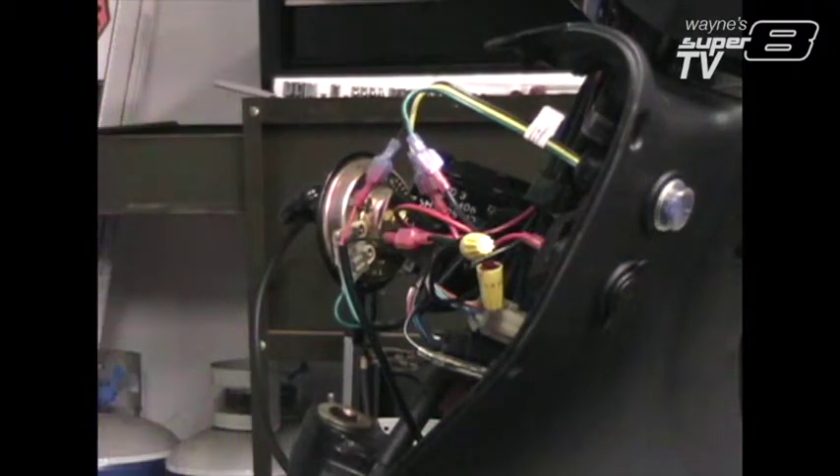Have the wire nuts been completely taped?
No.